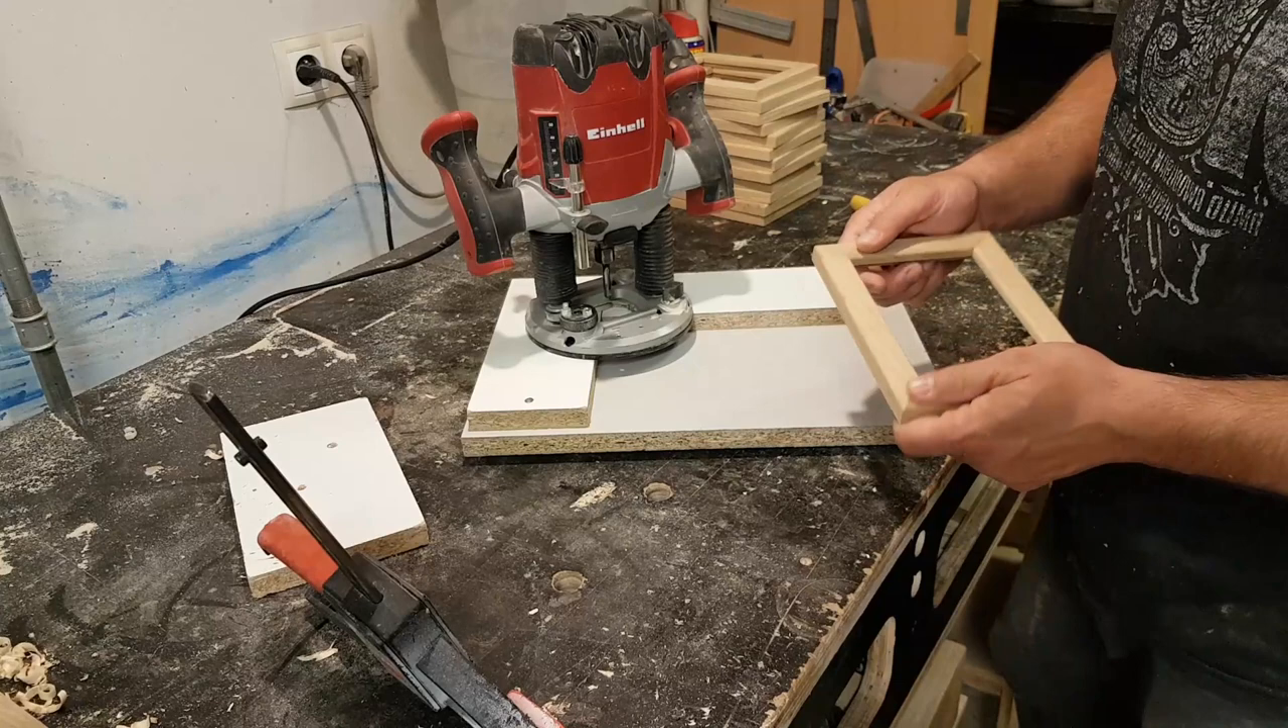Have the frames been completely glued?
Yes.